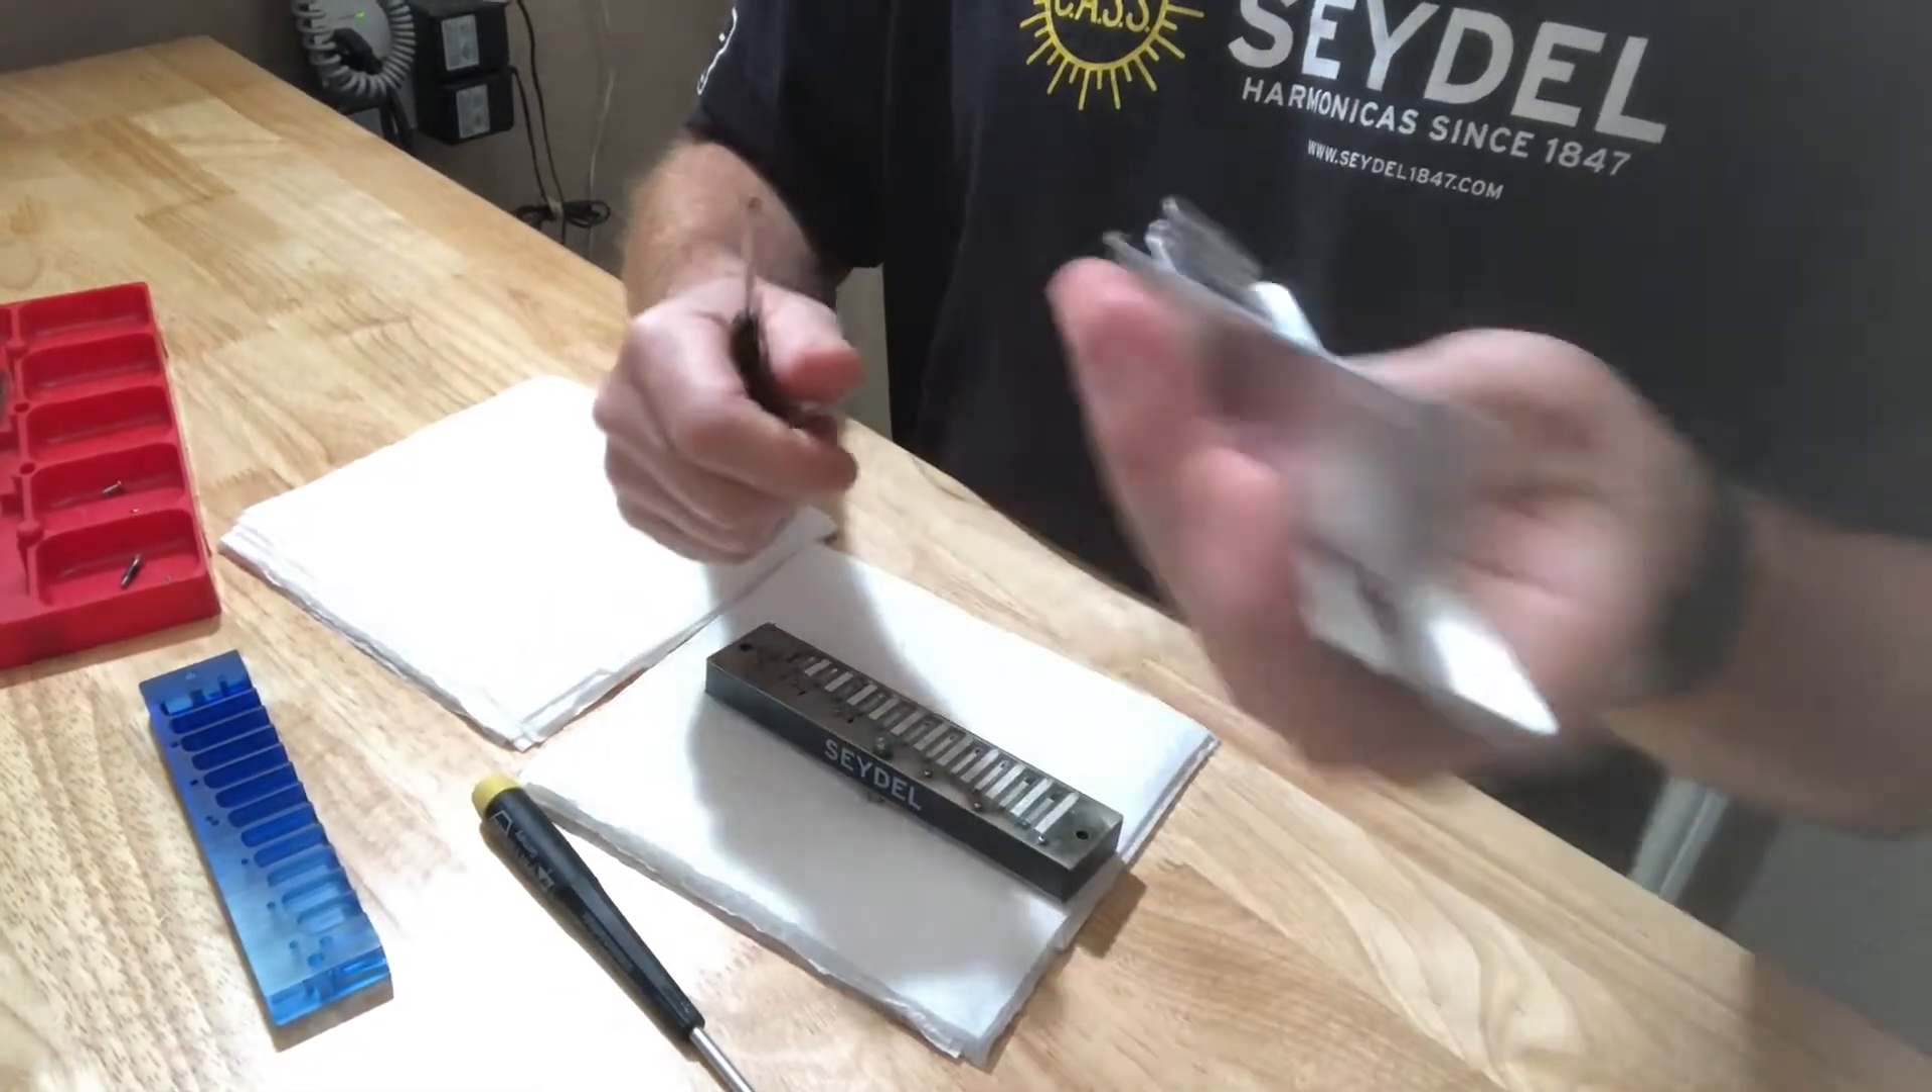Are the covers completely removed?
Yes.